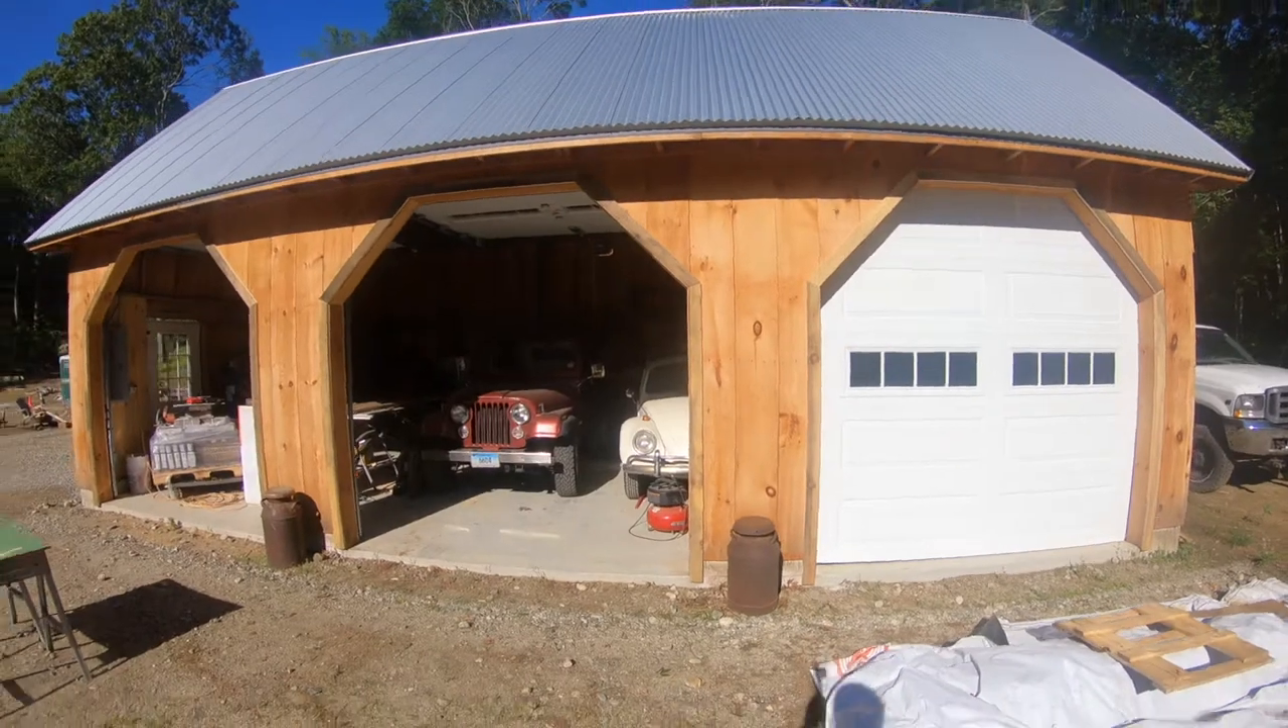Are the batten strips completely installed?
No.